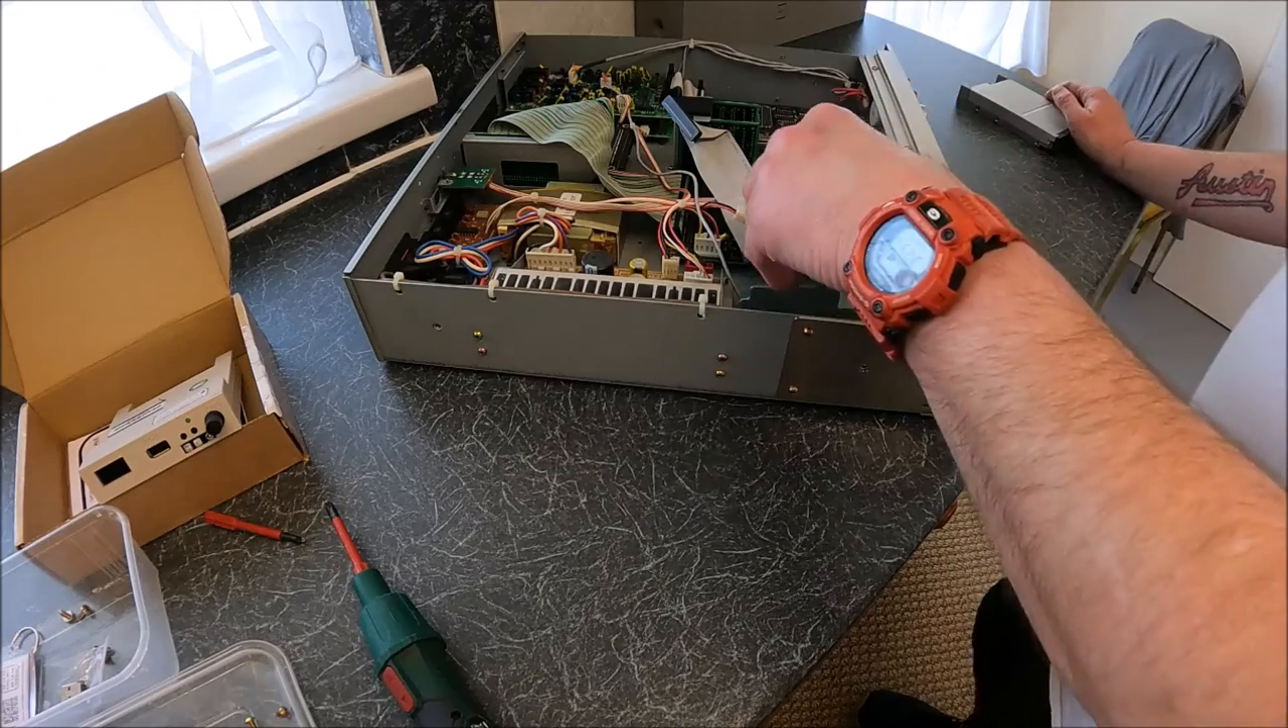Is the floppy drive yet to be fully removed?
No.